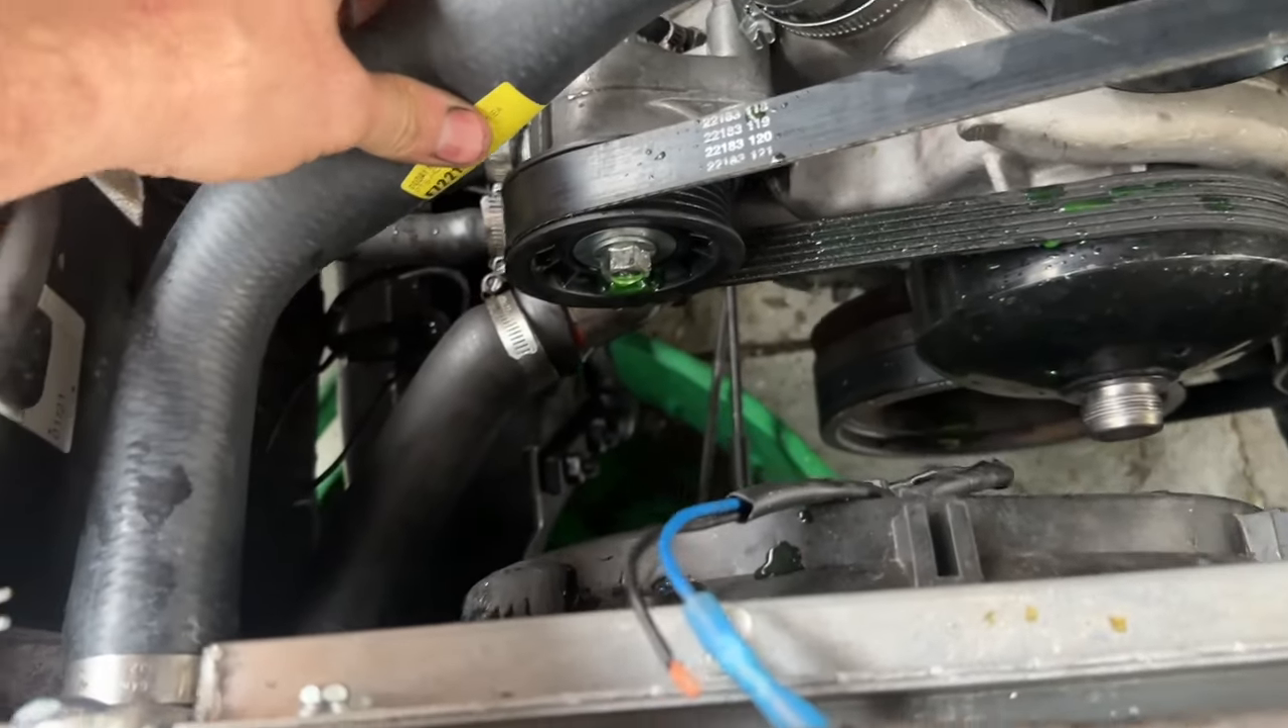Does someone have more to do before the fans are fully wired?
Yes.